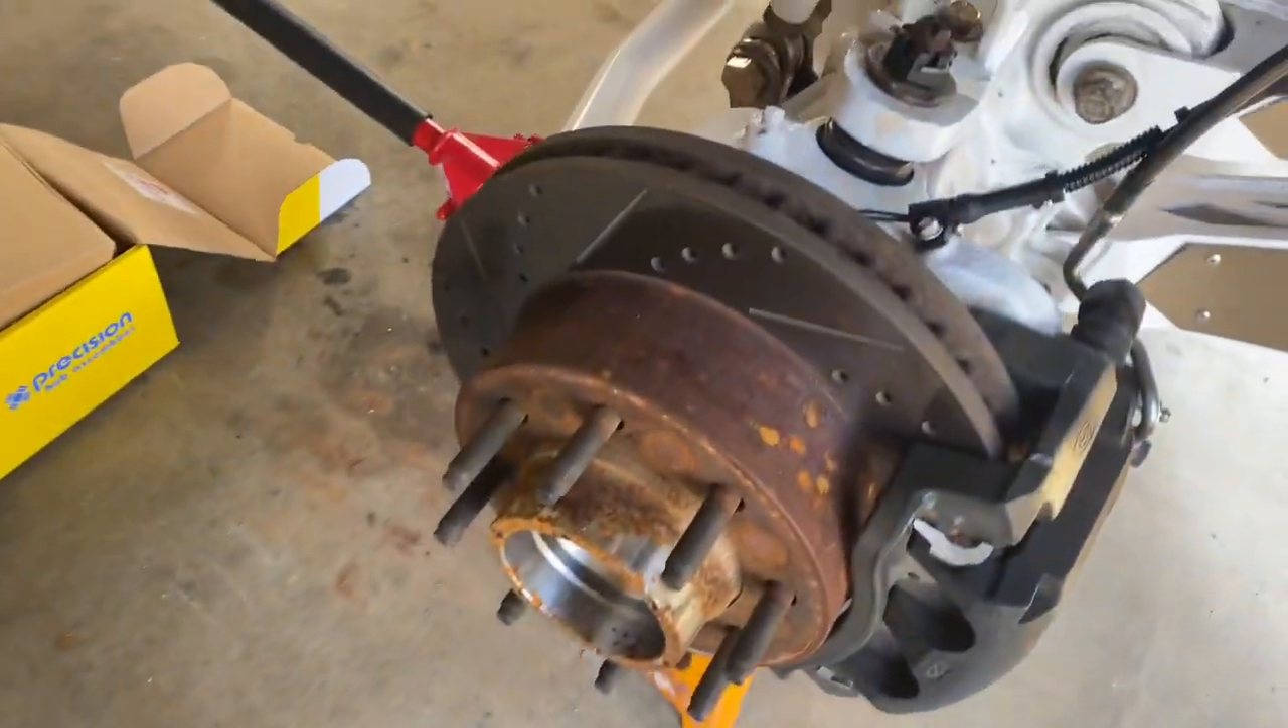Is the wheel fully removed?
Yes.